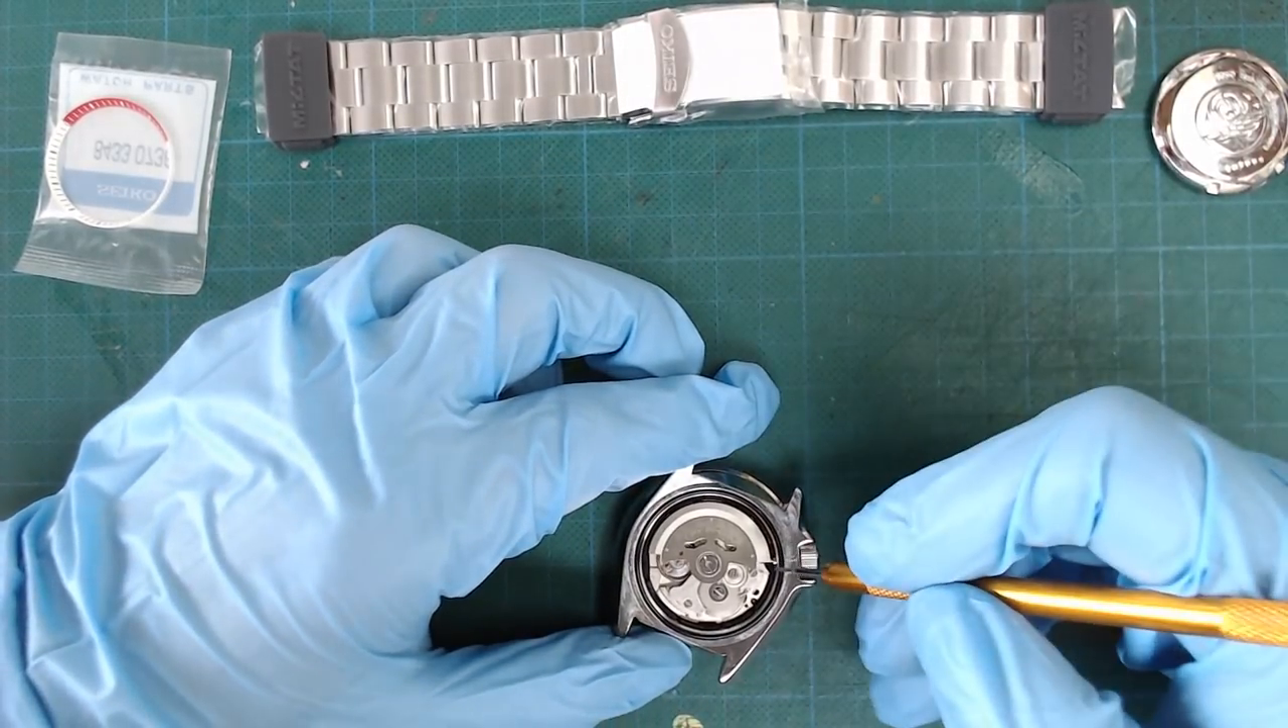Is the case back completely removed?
Yes.